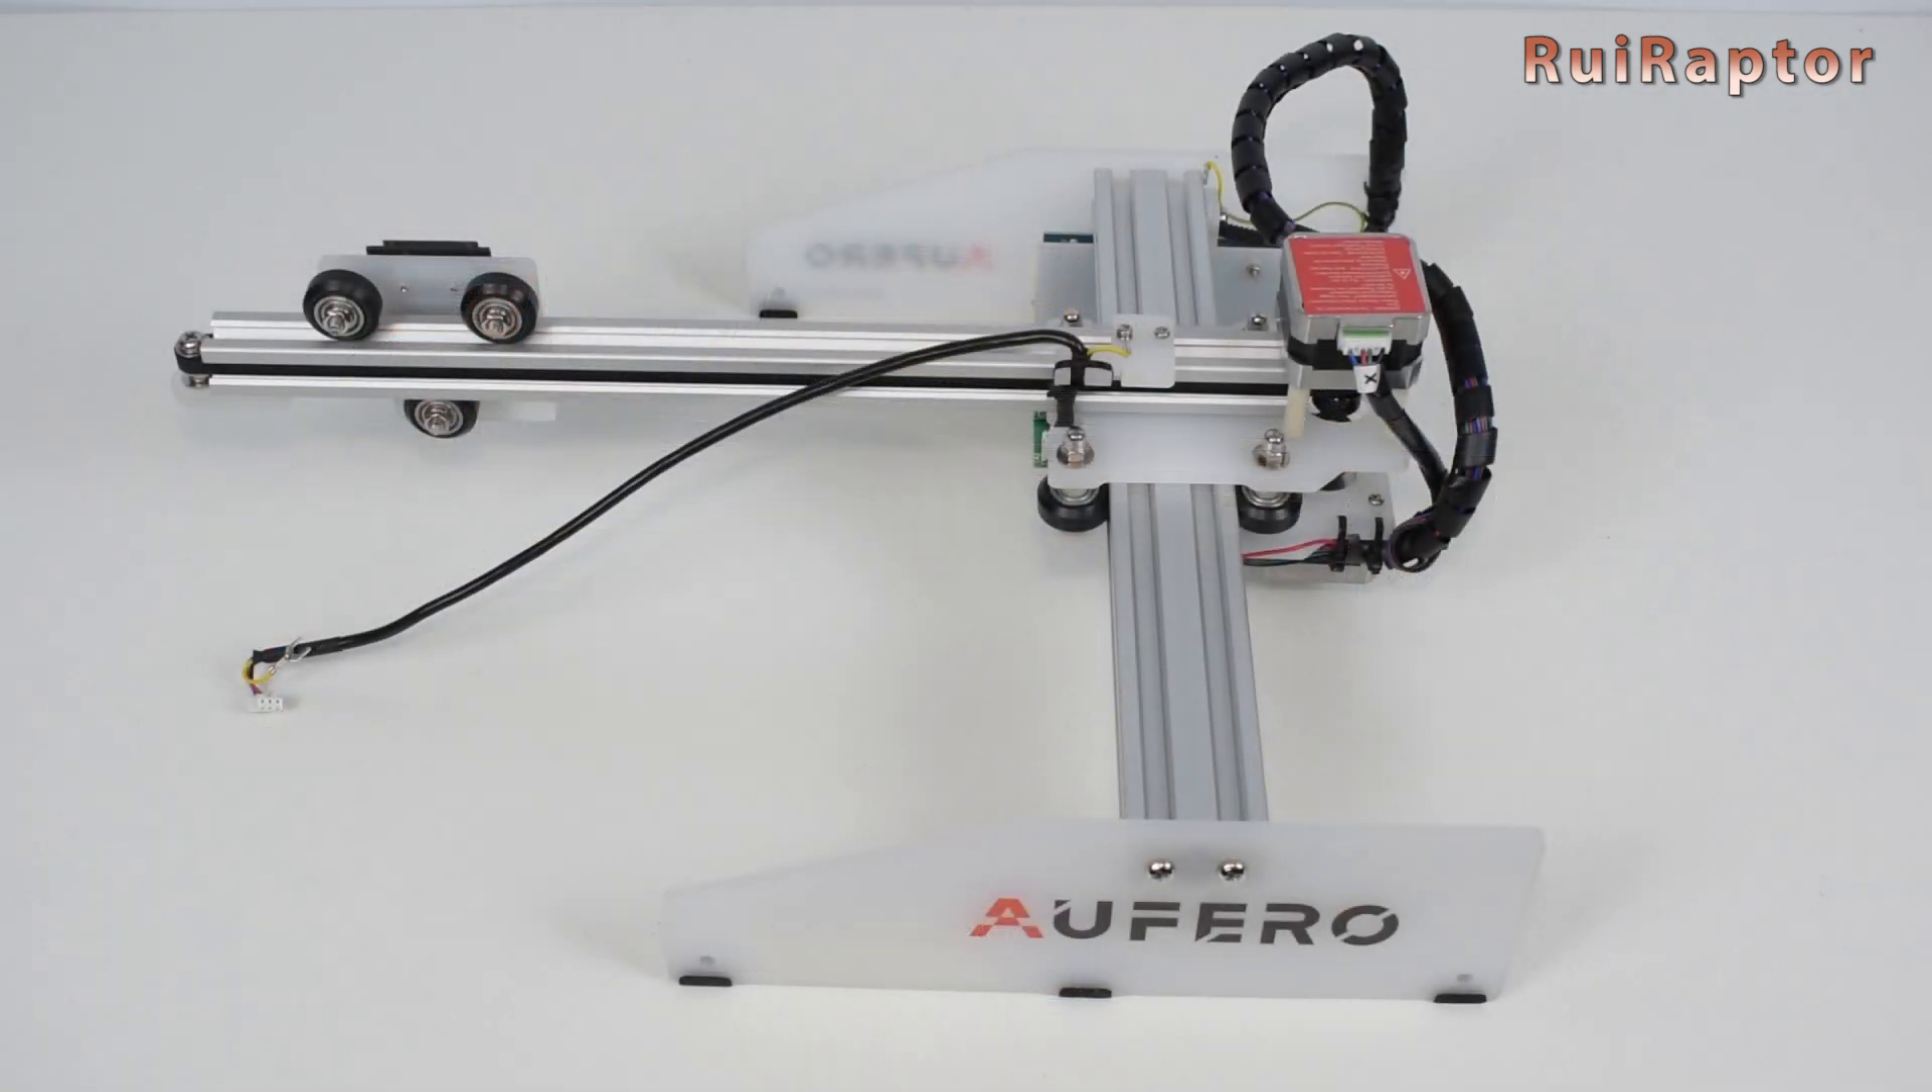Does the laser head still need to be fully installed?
Yes.